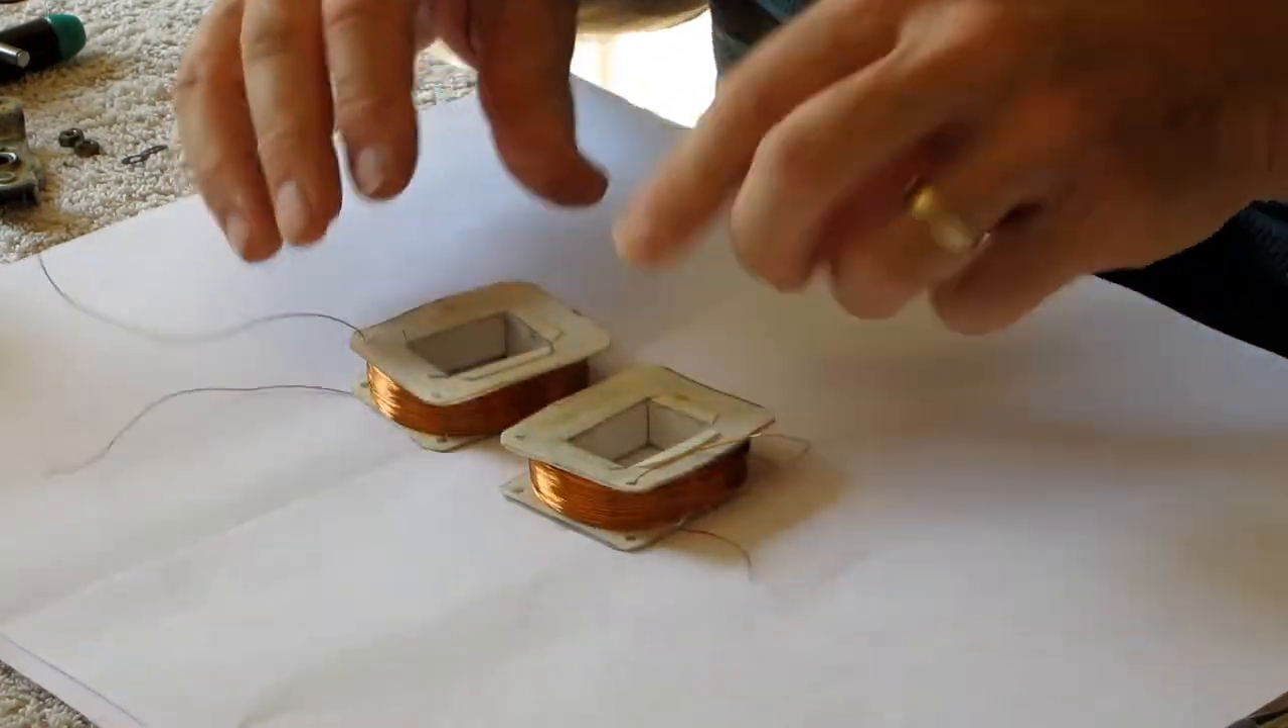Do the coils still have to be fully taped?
Yes.